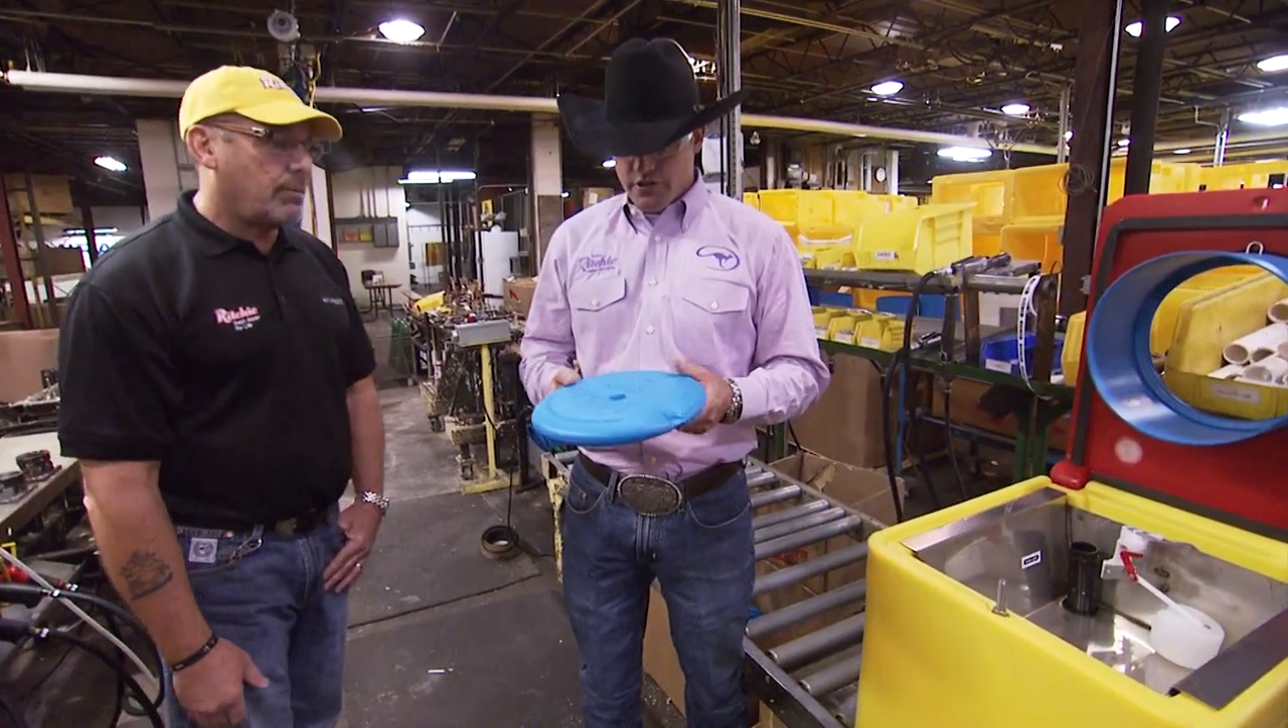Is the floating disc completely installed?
No.